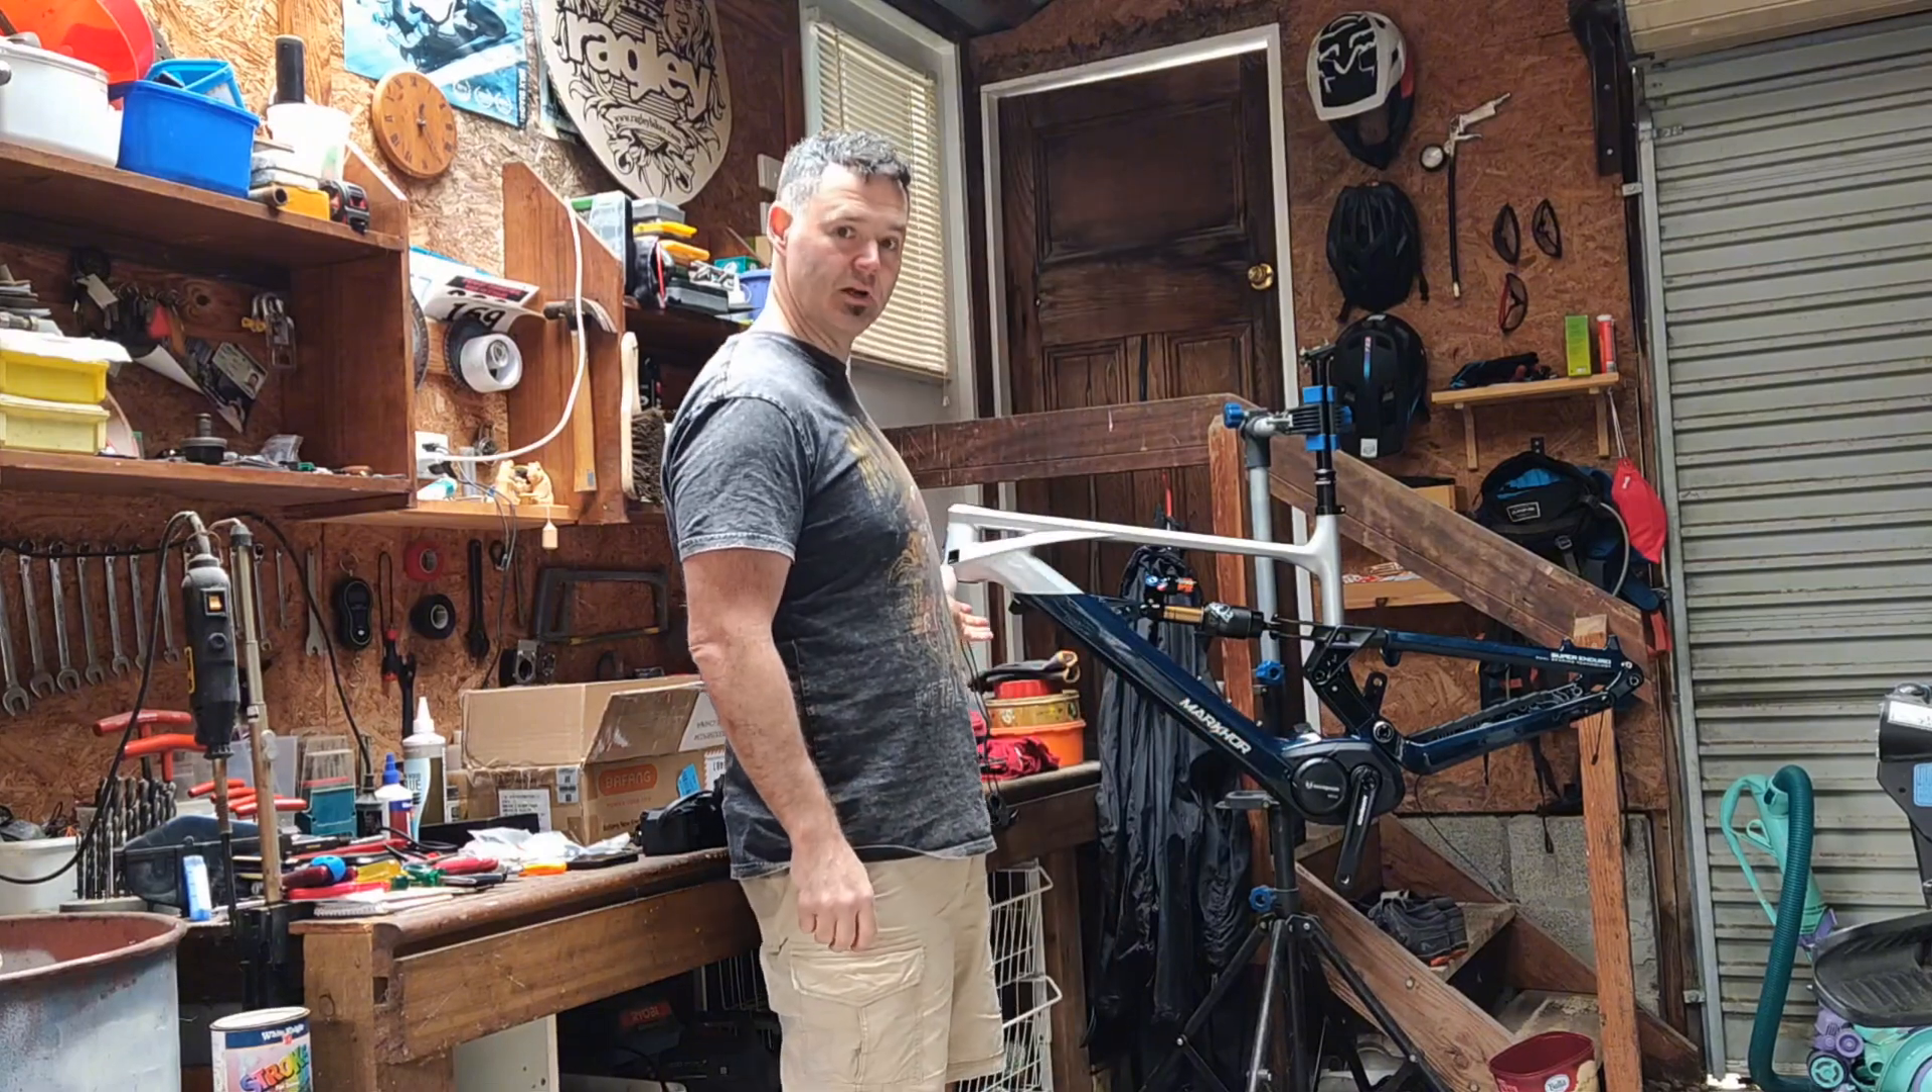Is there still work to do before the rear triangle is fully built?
No.